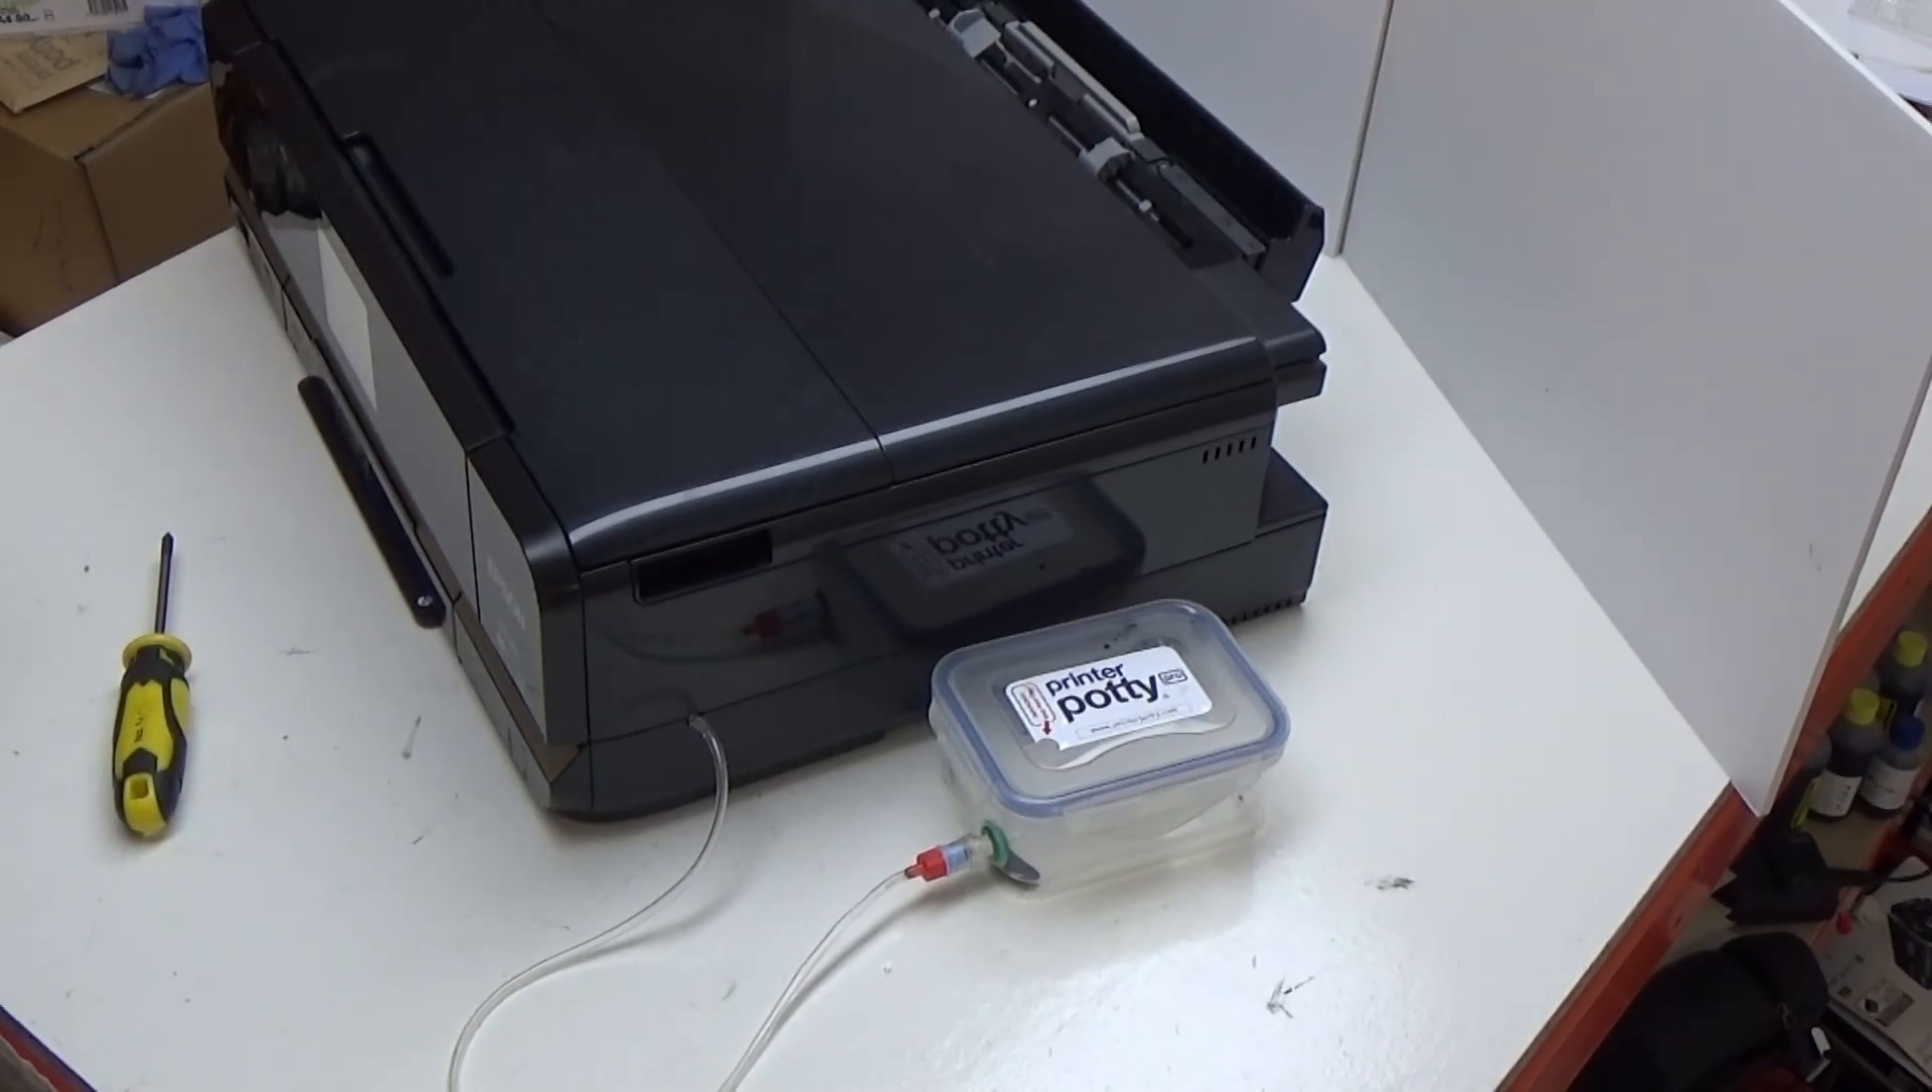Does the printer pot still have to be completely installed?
No.